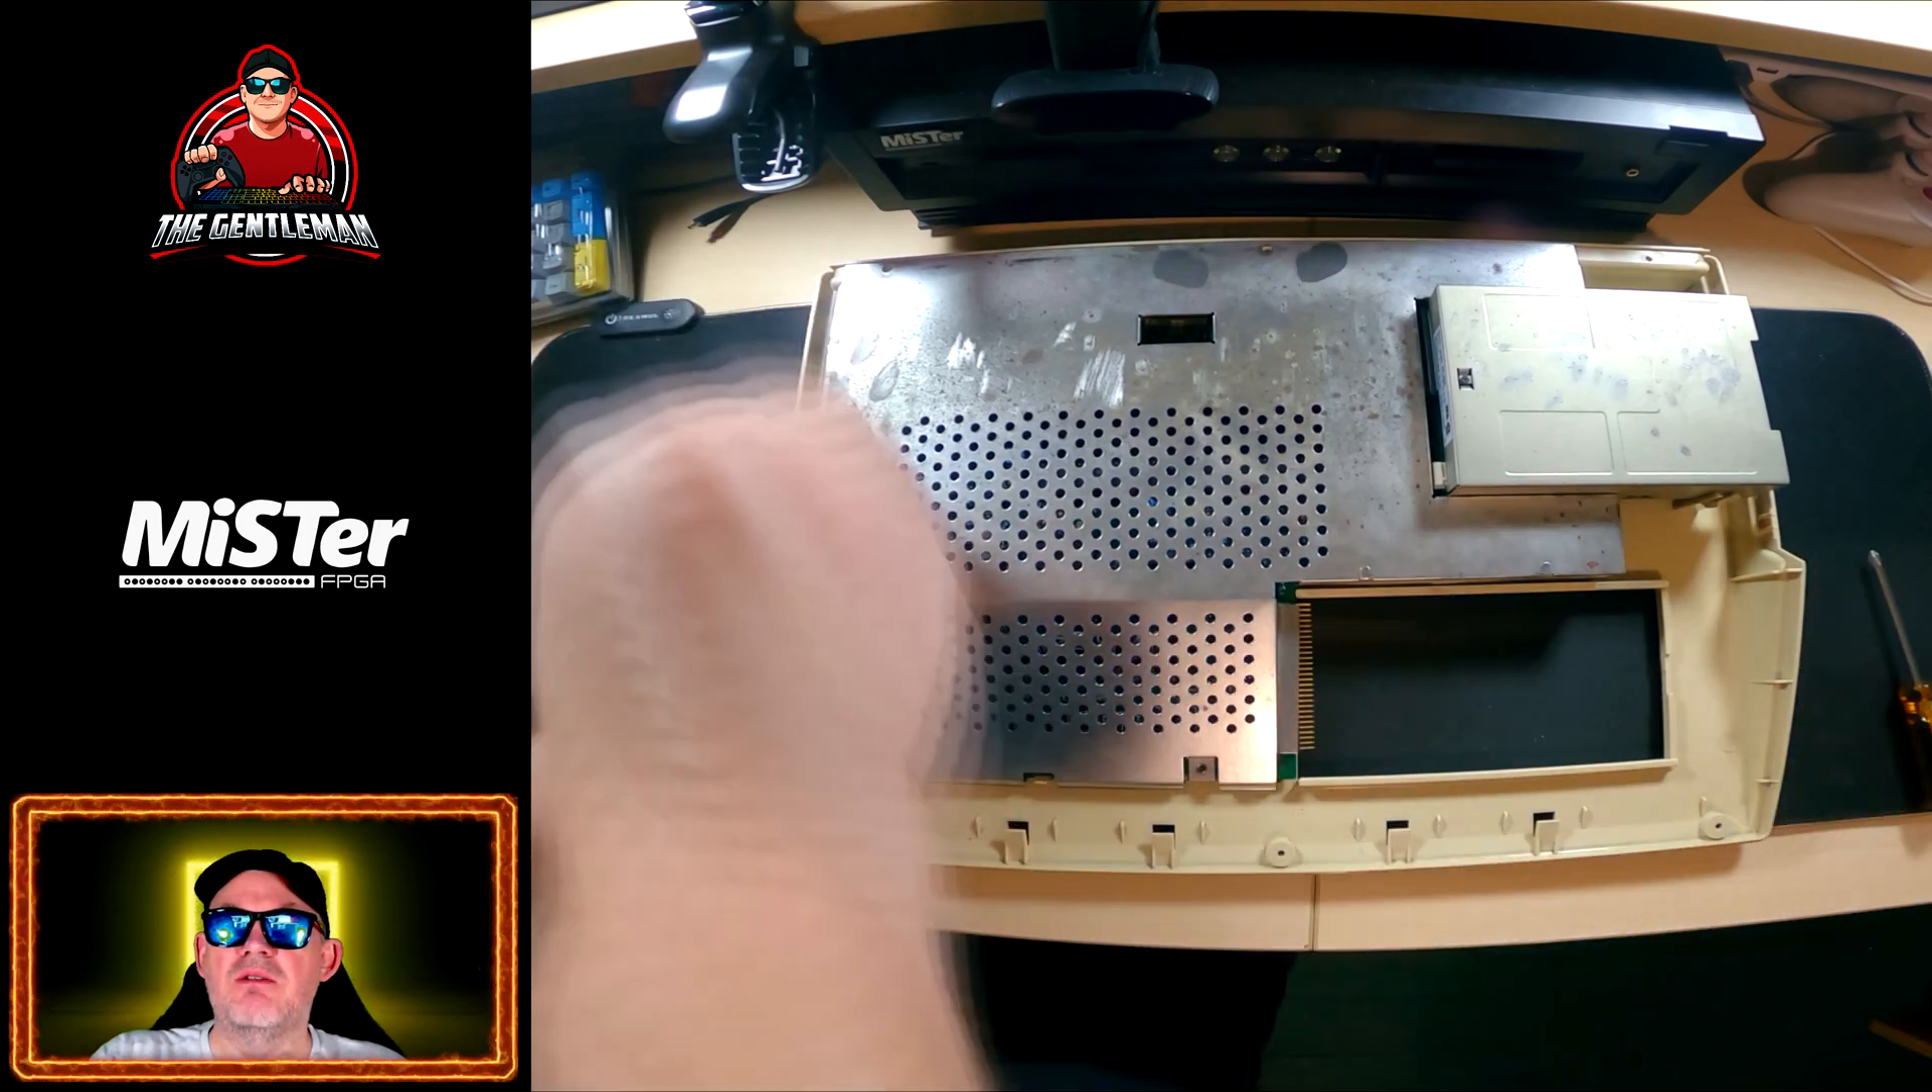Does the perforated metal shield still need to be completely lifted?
Yes.